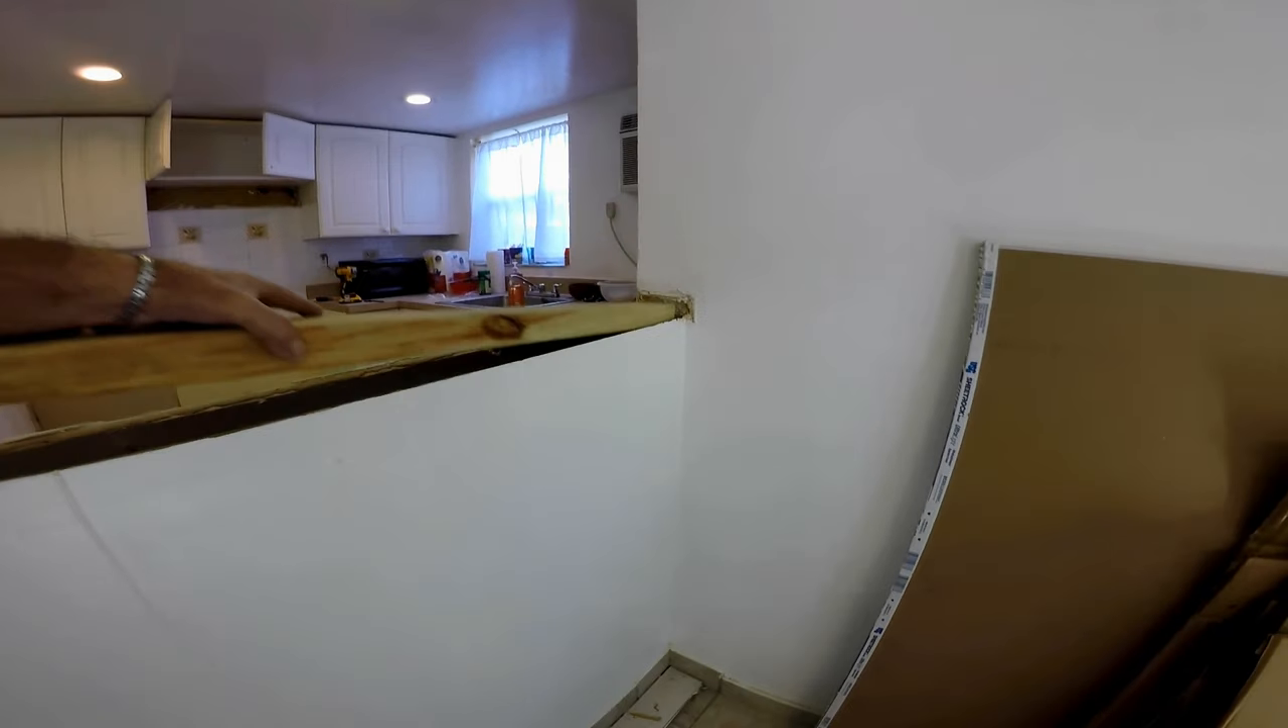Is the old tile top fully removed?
Yes.